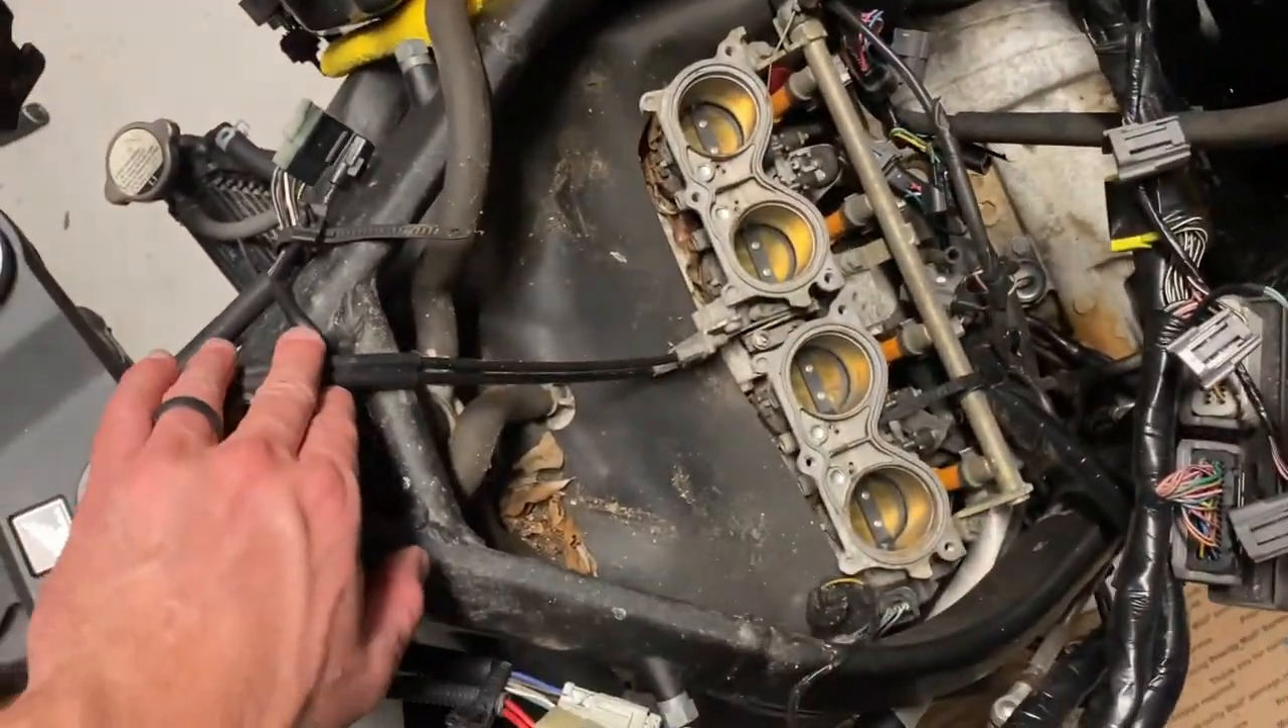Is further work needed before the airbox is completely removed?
No.